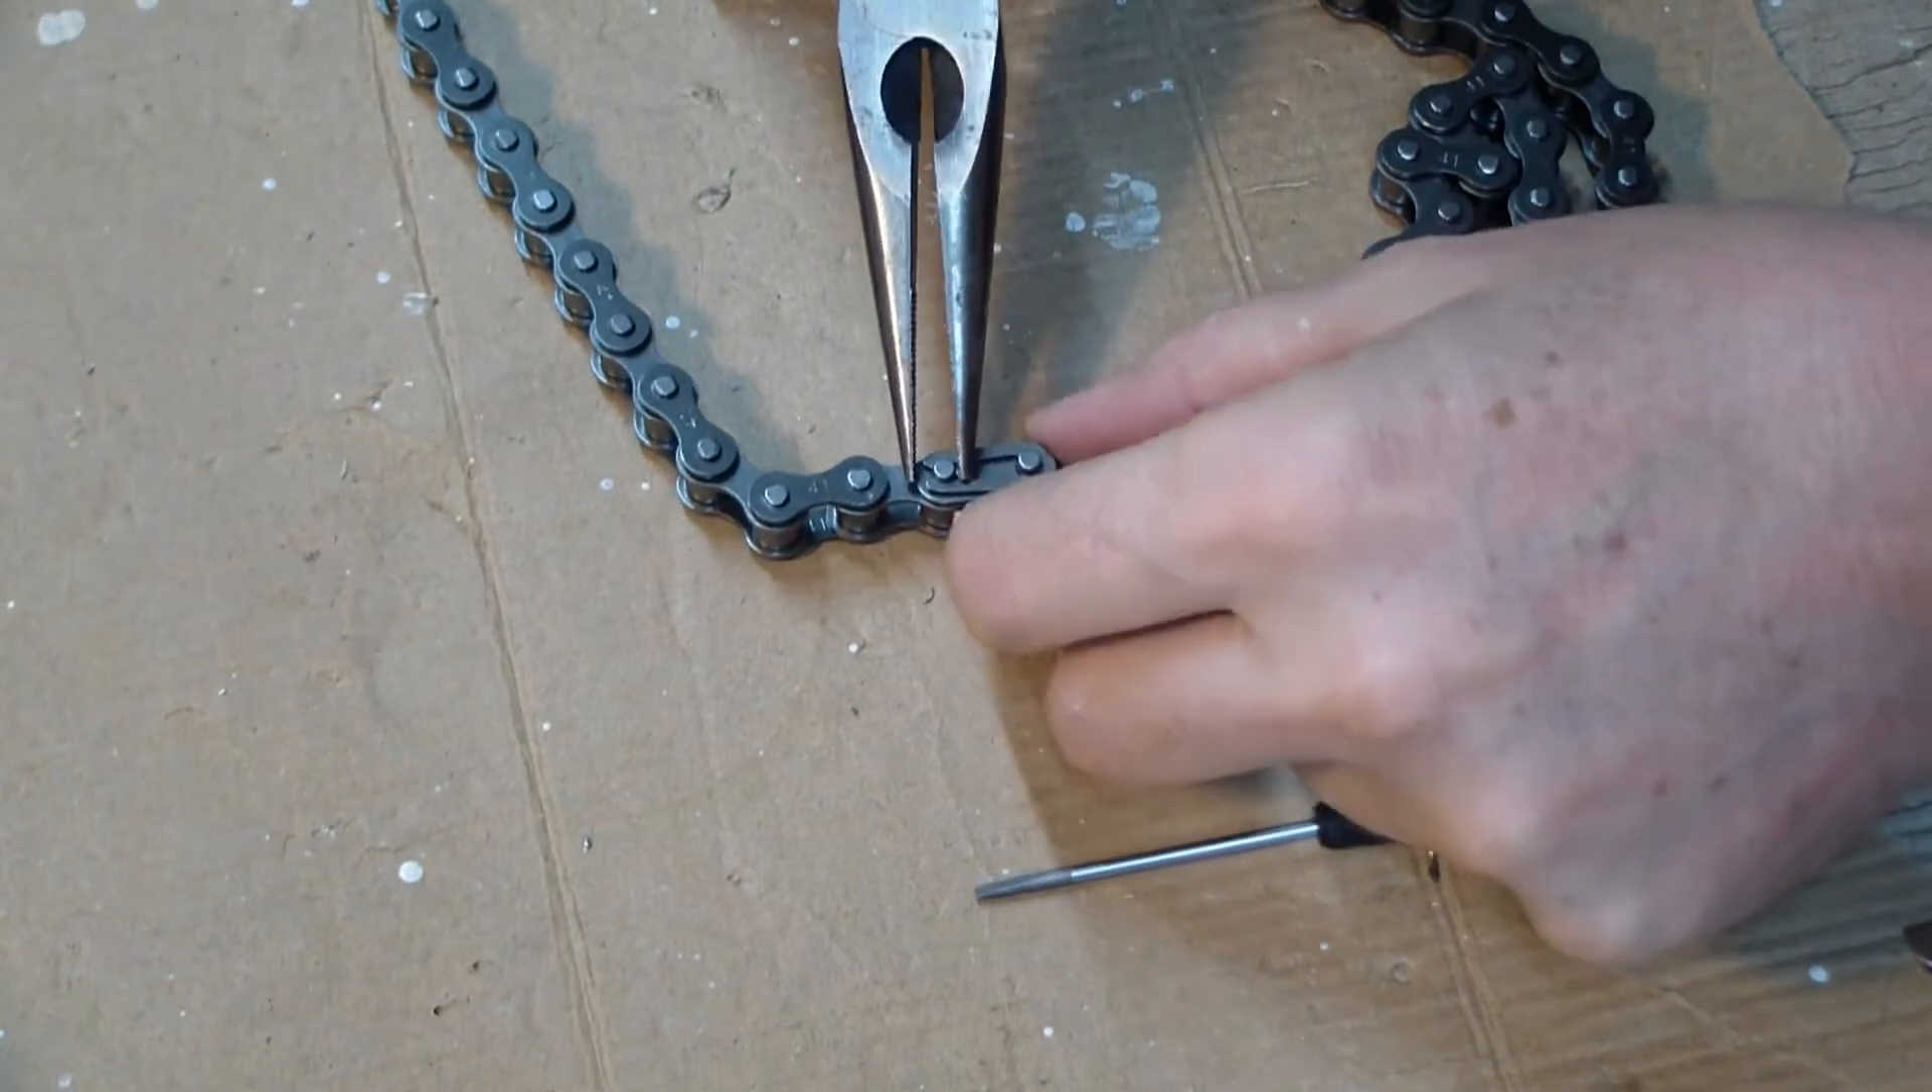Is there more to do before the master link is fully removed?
Yes.